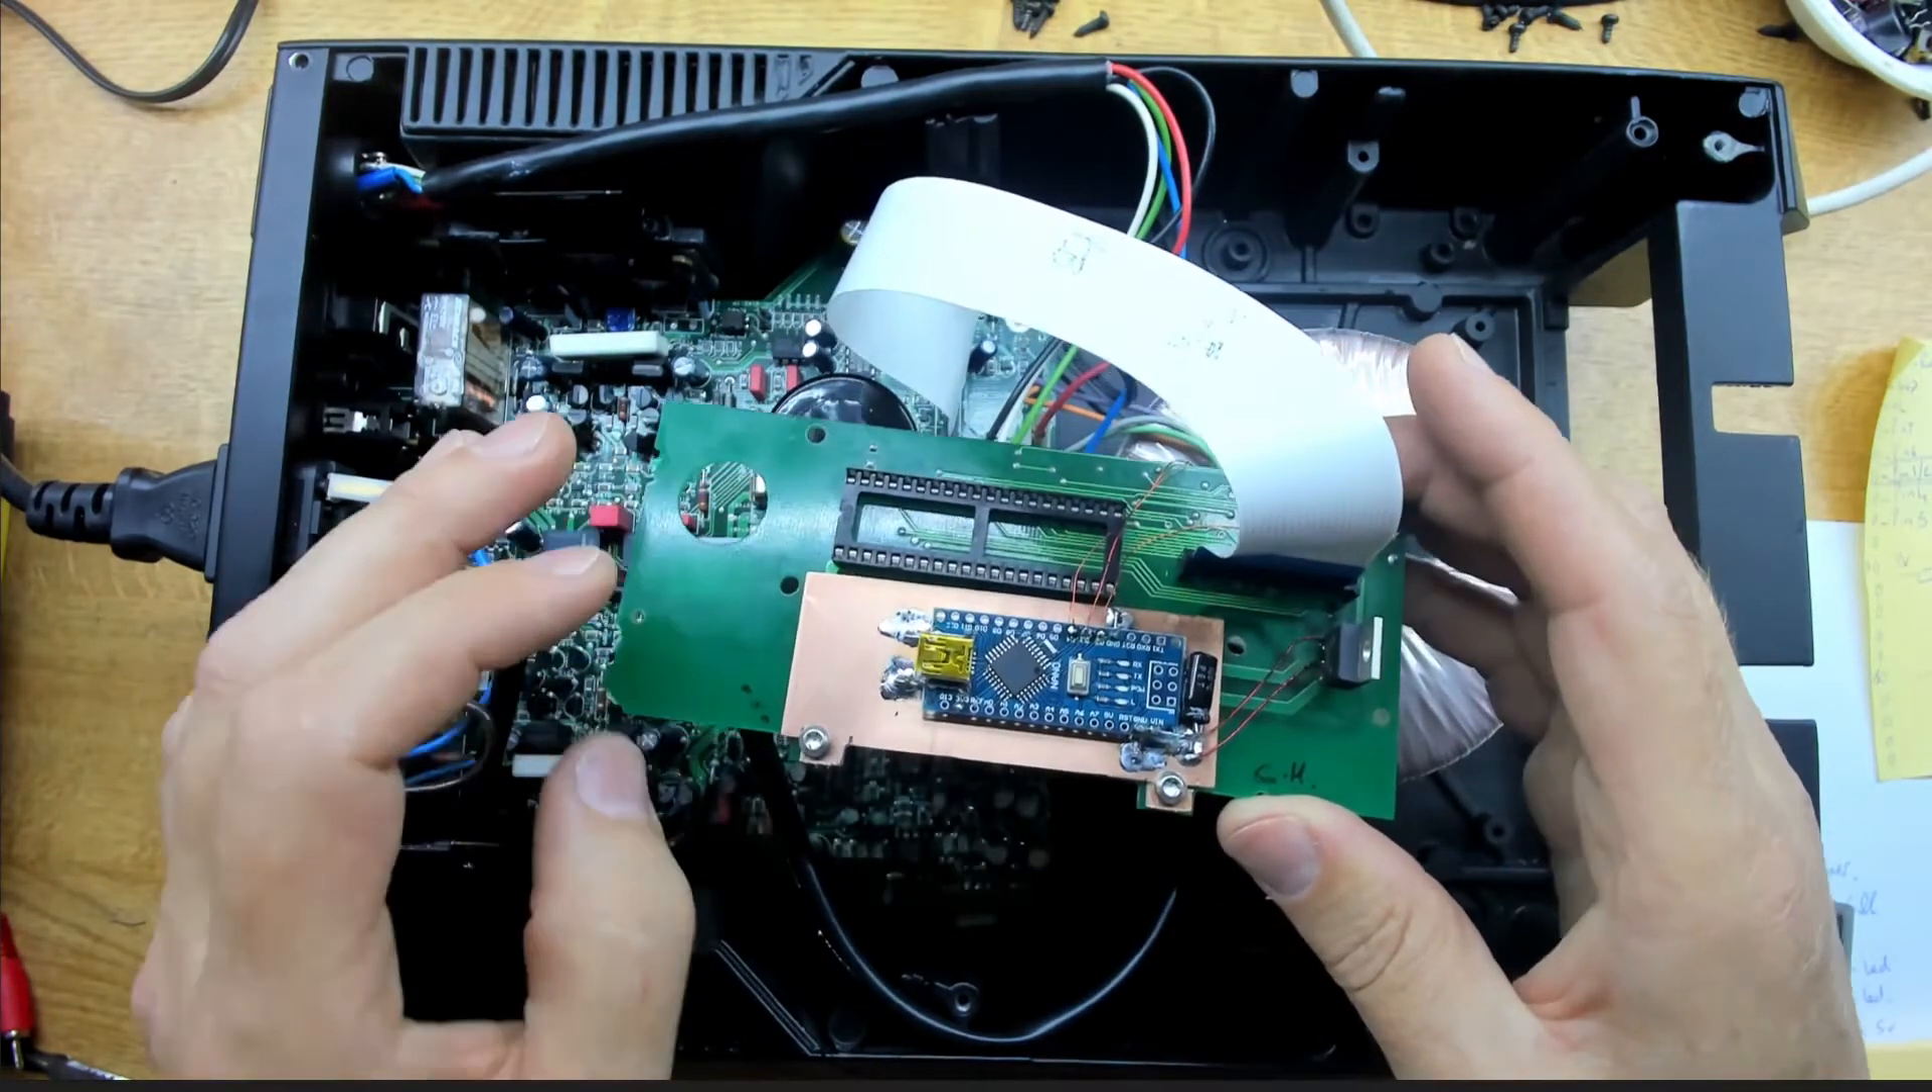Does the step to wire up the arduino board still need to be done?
No.